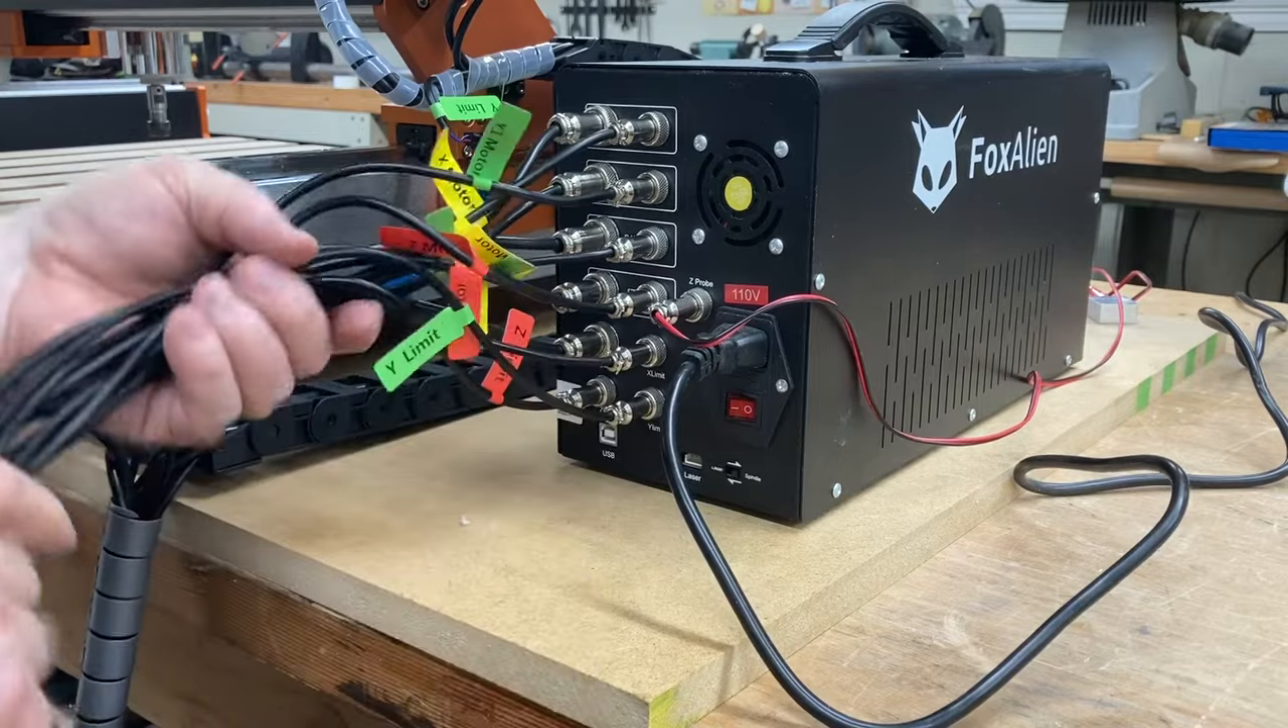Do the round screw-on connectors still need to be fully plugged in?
No.